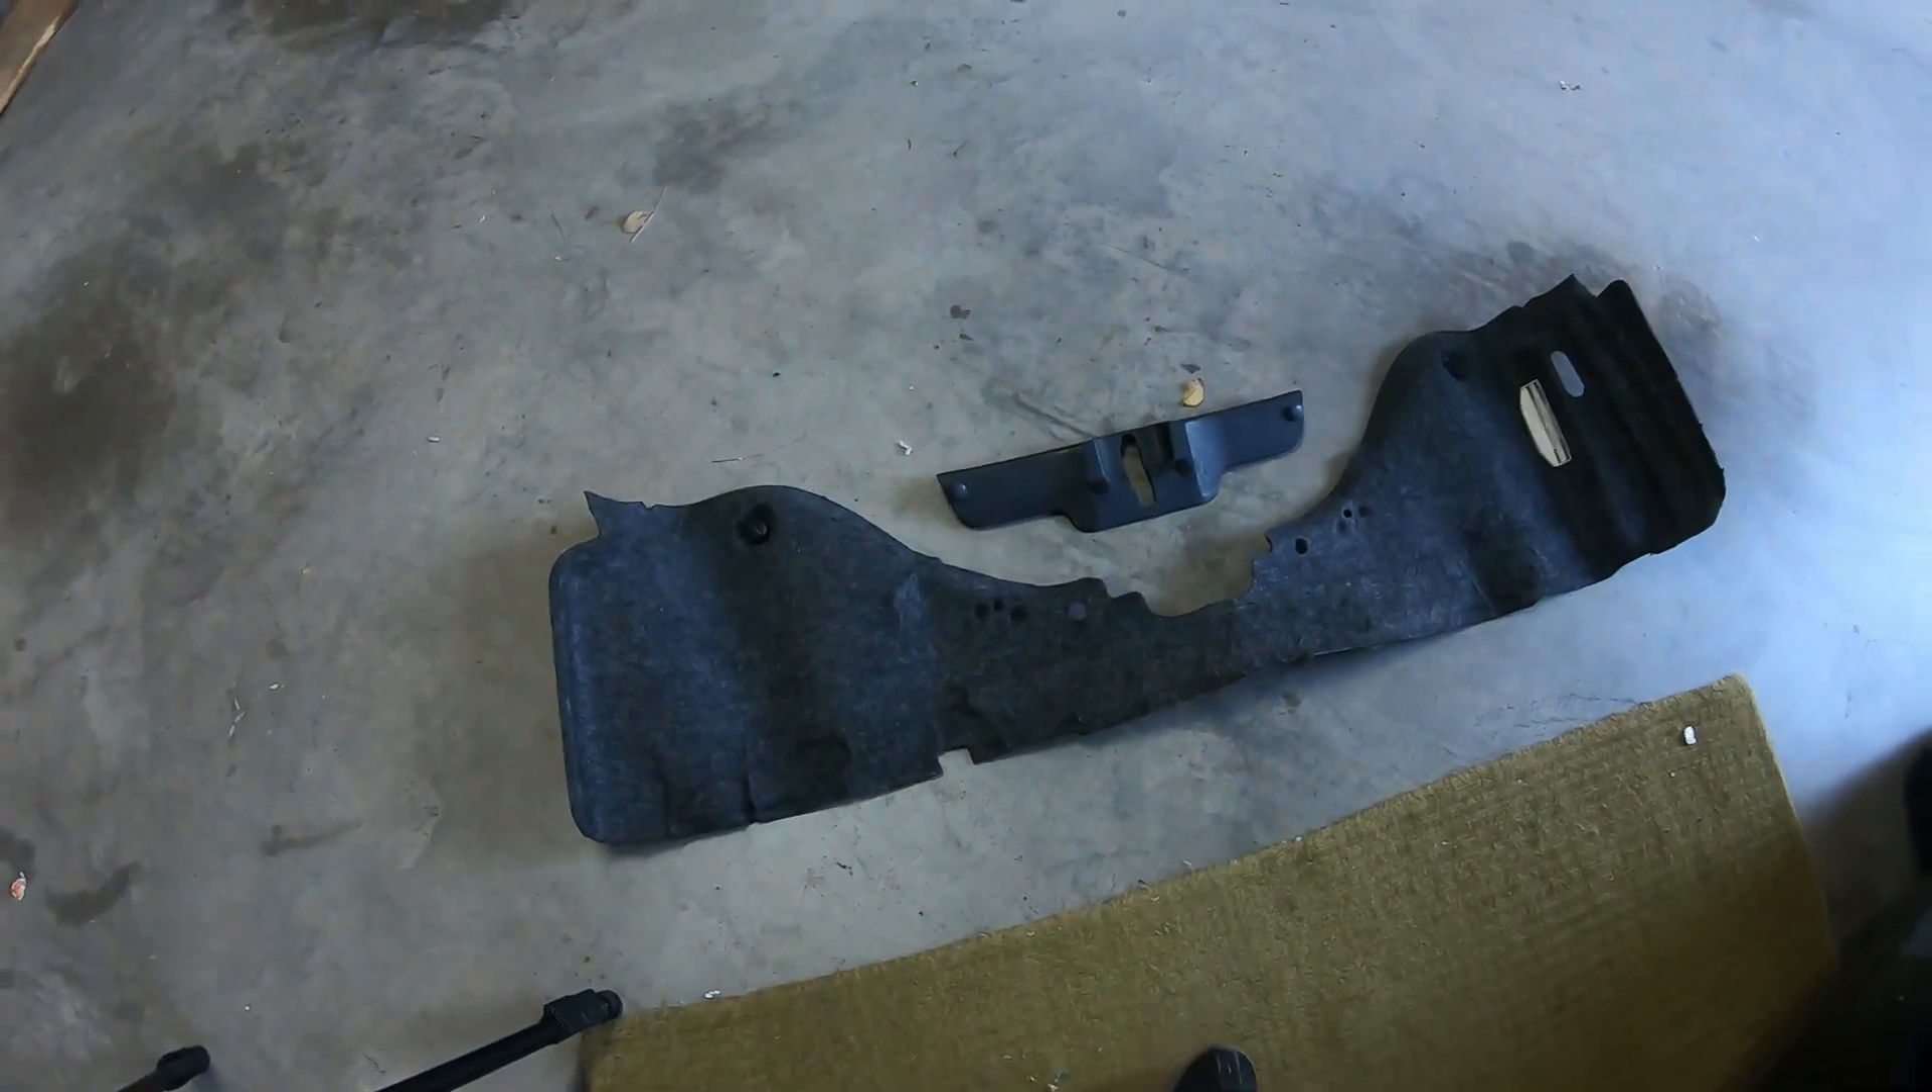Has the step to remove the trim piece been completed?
Yes.